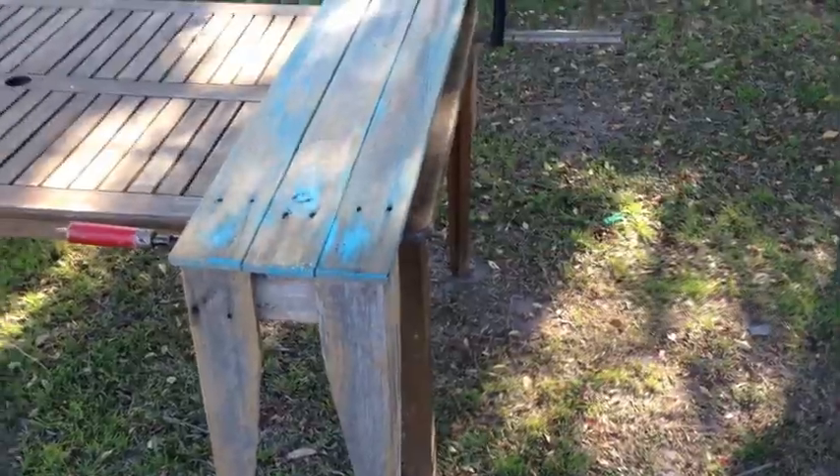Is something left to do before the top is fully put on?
No.